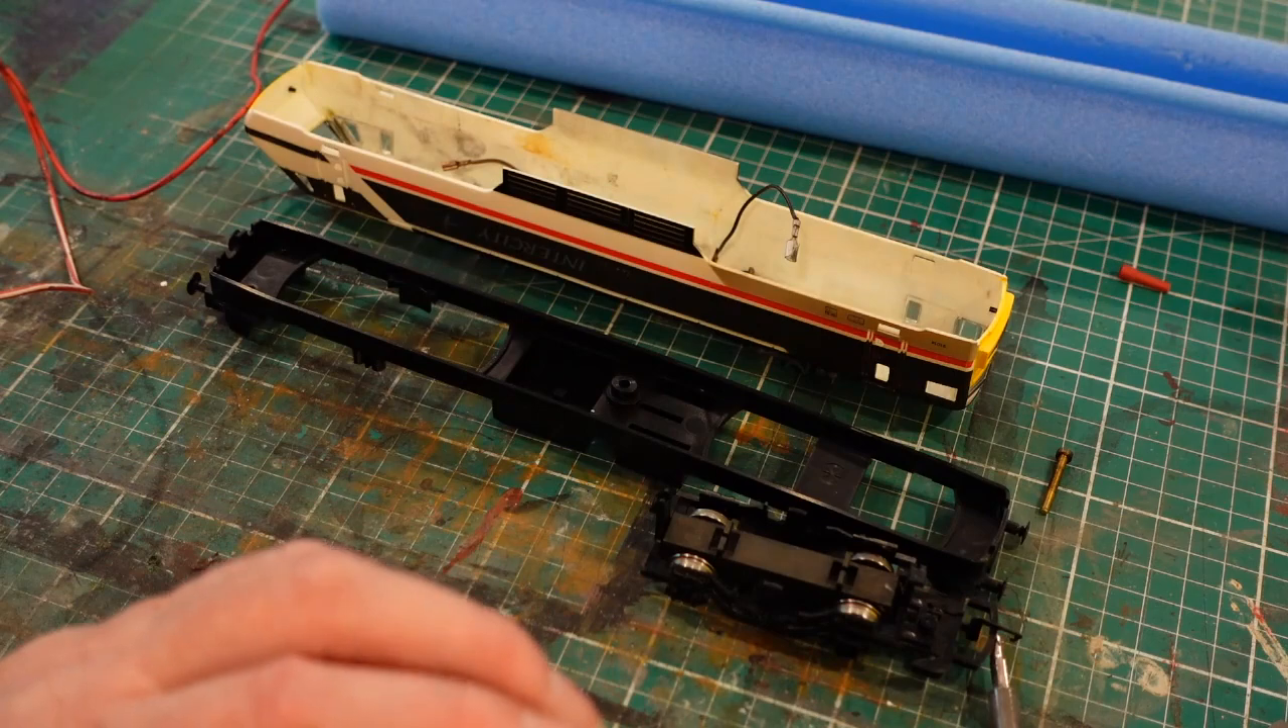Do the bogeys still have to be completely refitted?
Yes.